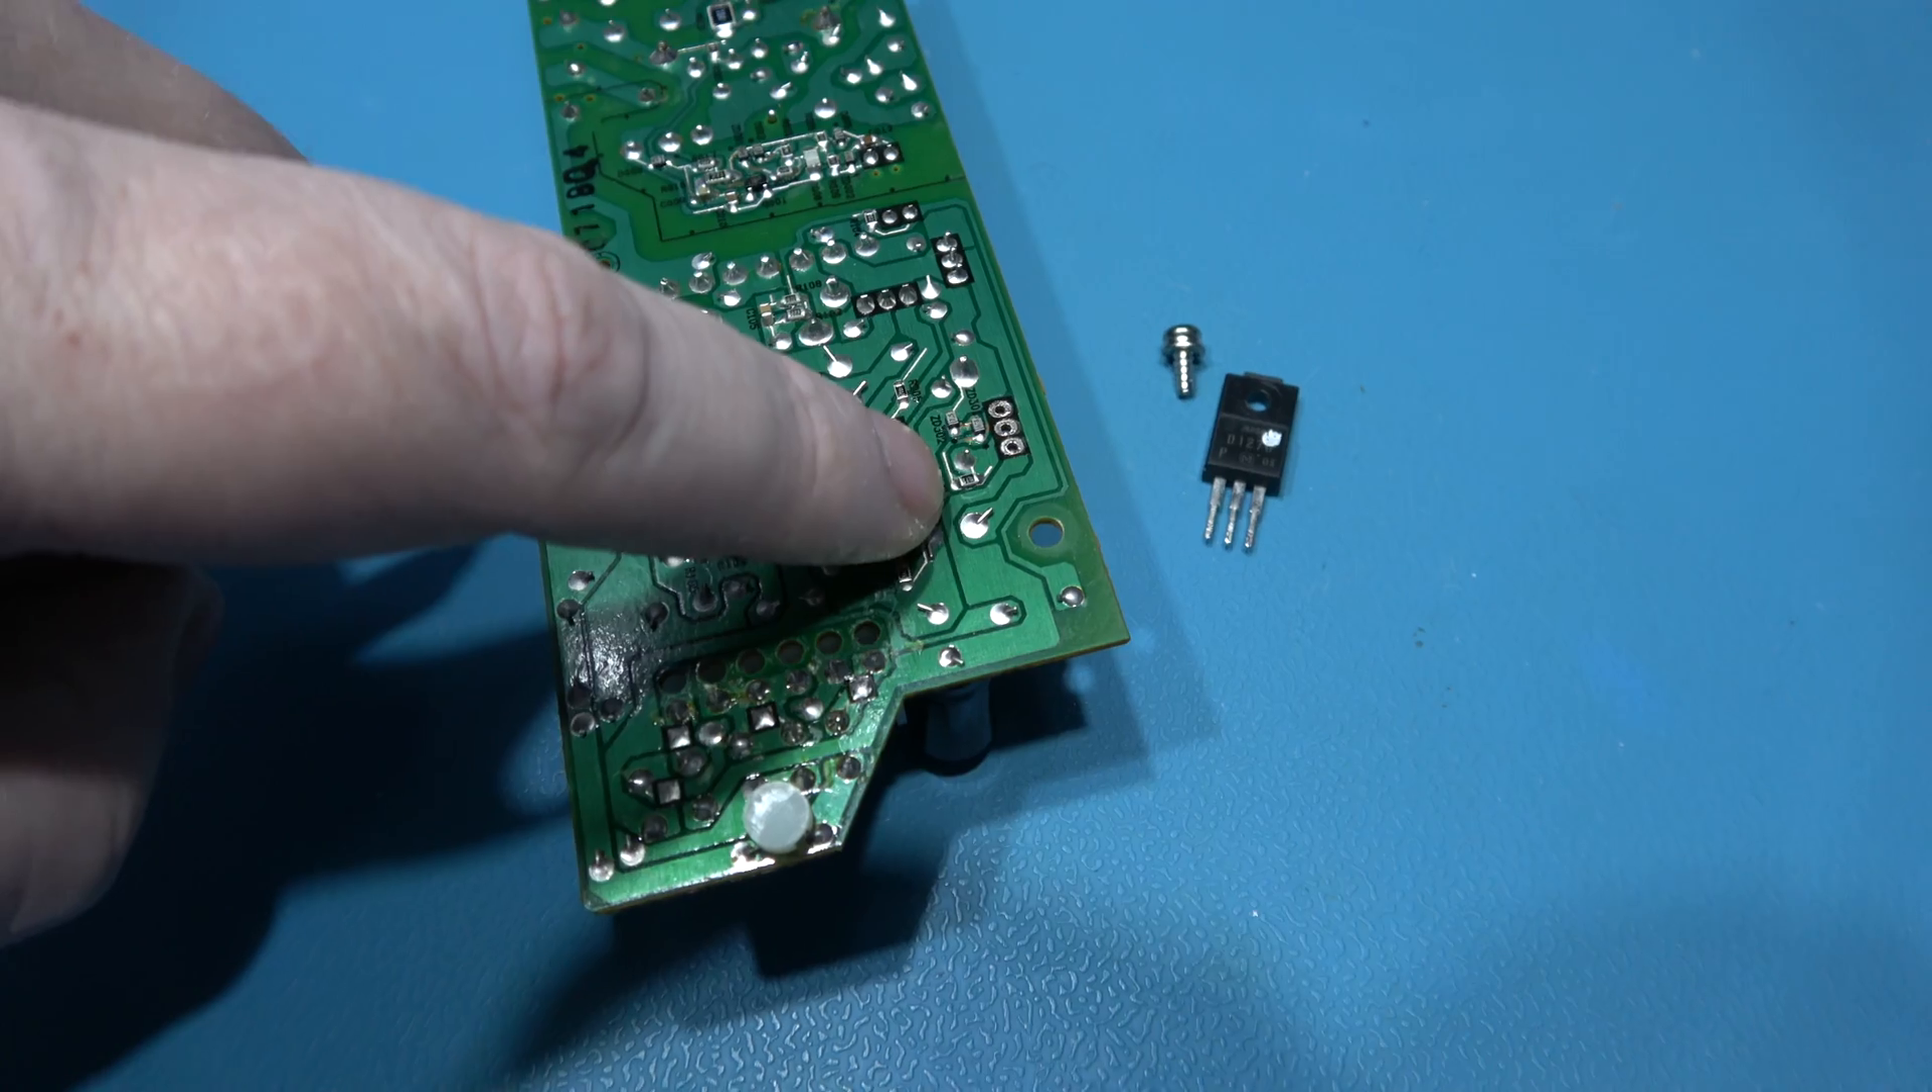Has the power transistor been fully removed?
Yes.